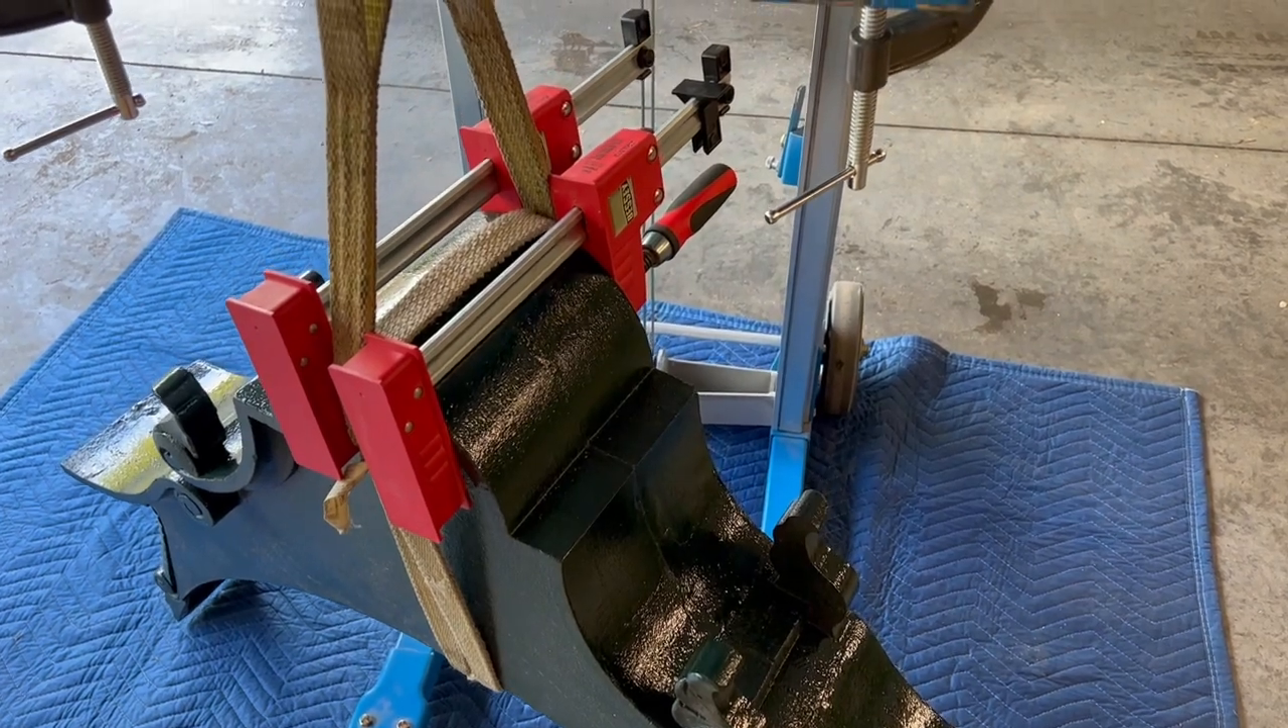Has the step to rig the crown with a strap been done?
Yes.